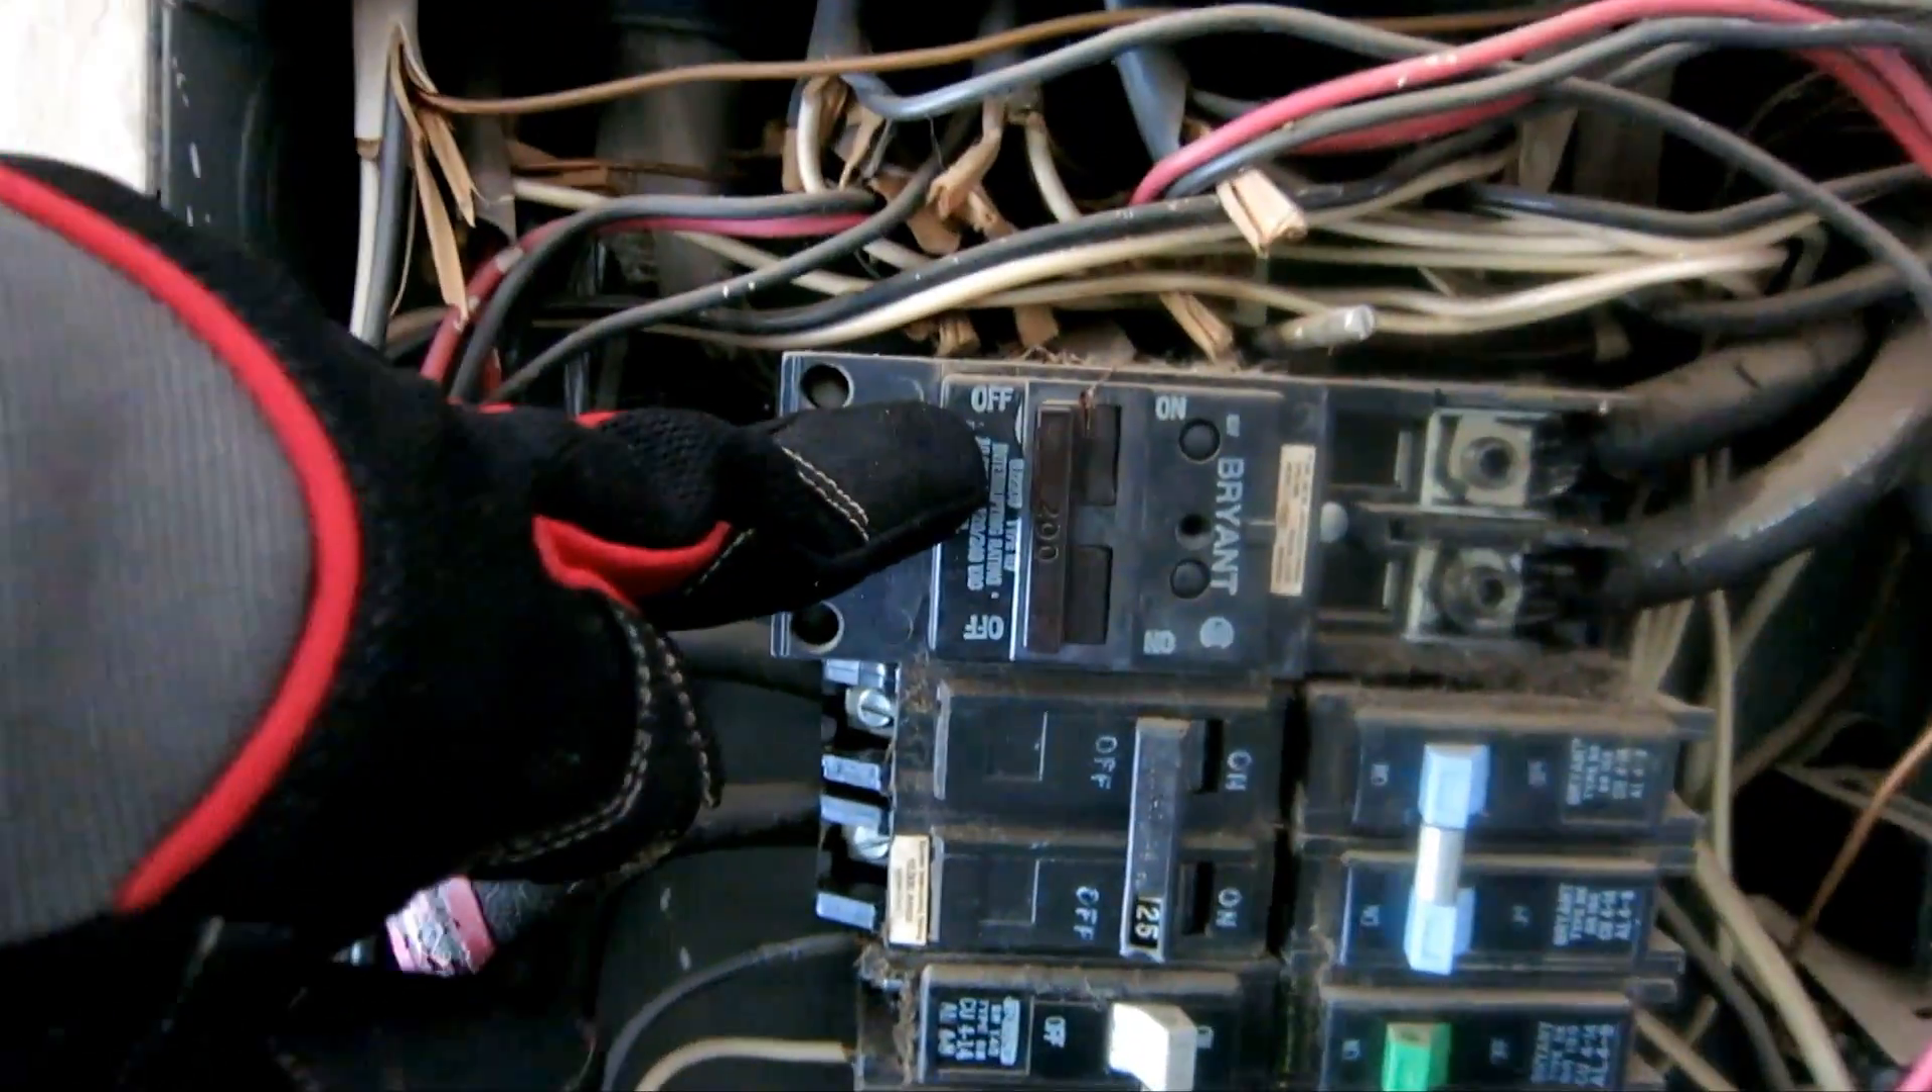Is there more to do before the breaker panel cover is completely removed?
No.